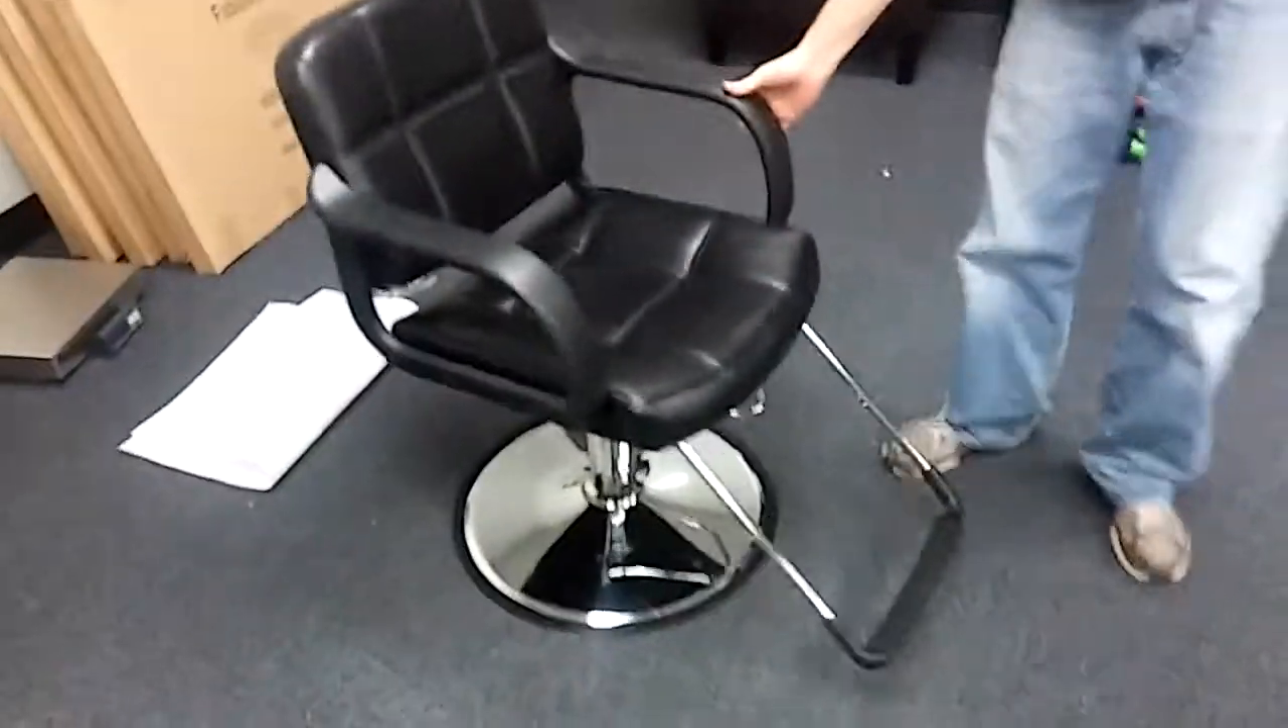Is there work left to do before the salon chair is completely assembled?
No.